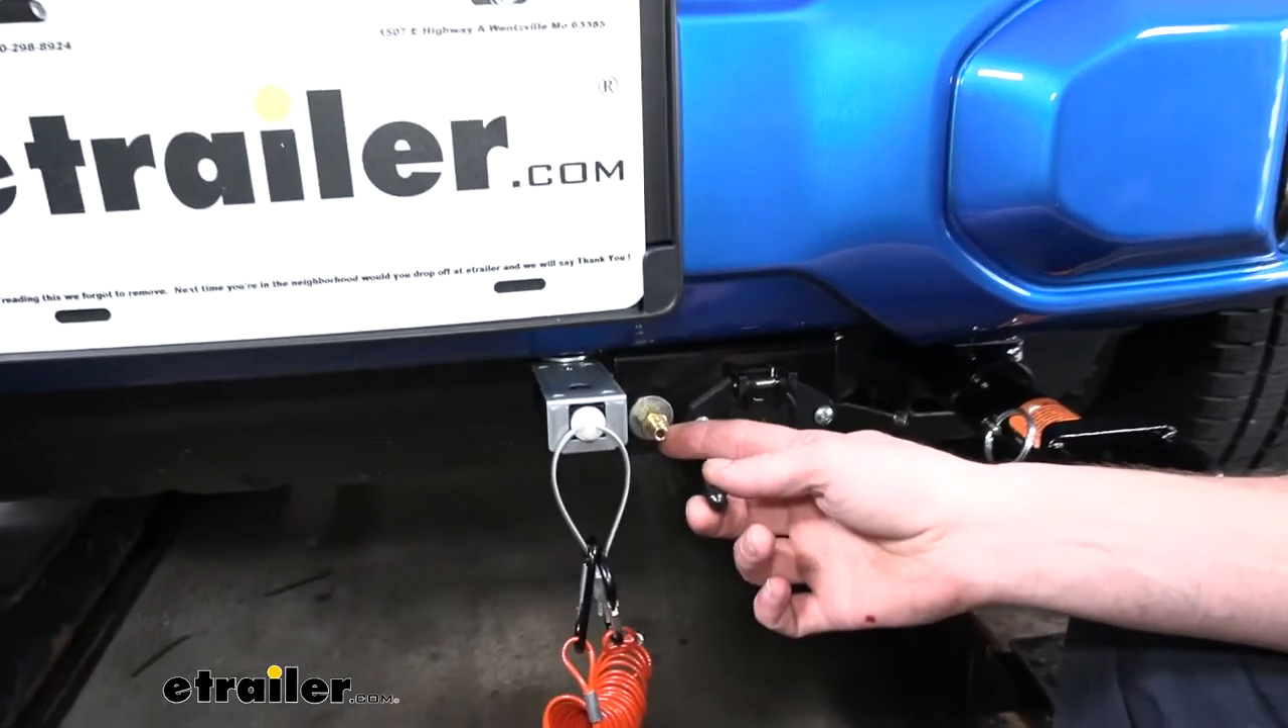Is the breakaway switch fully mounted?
Yes.